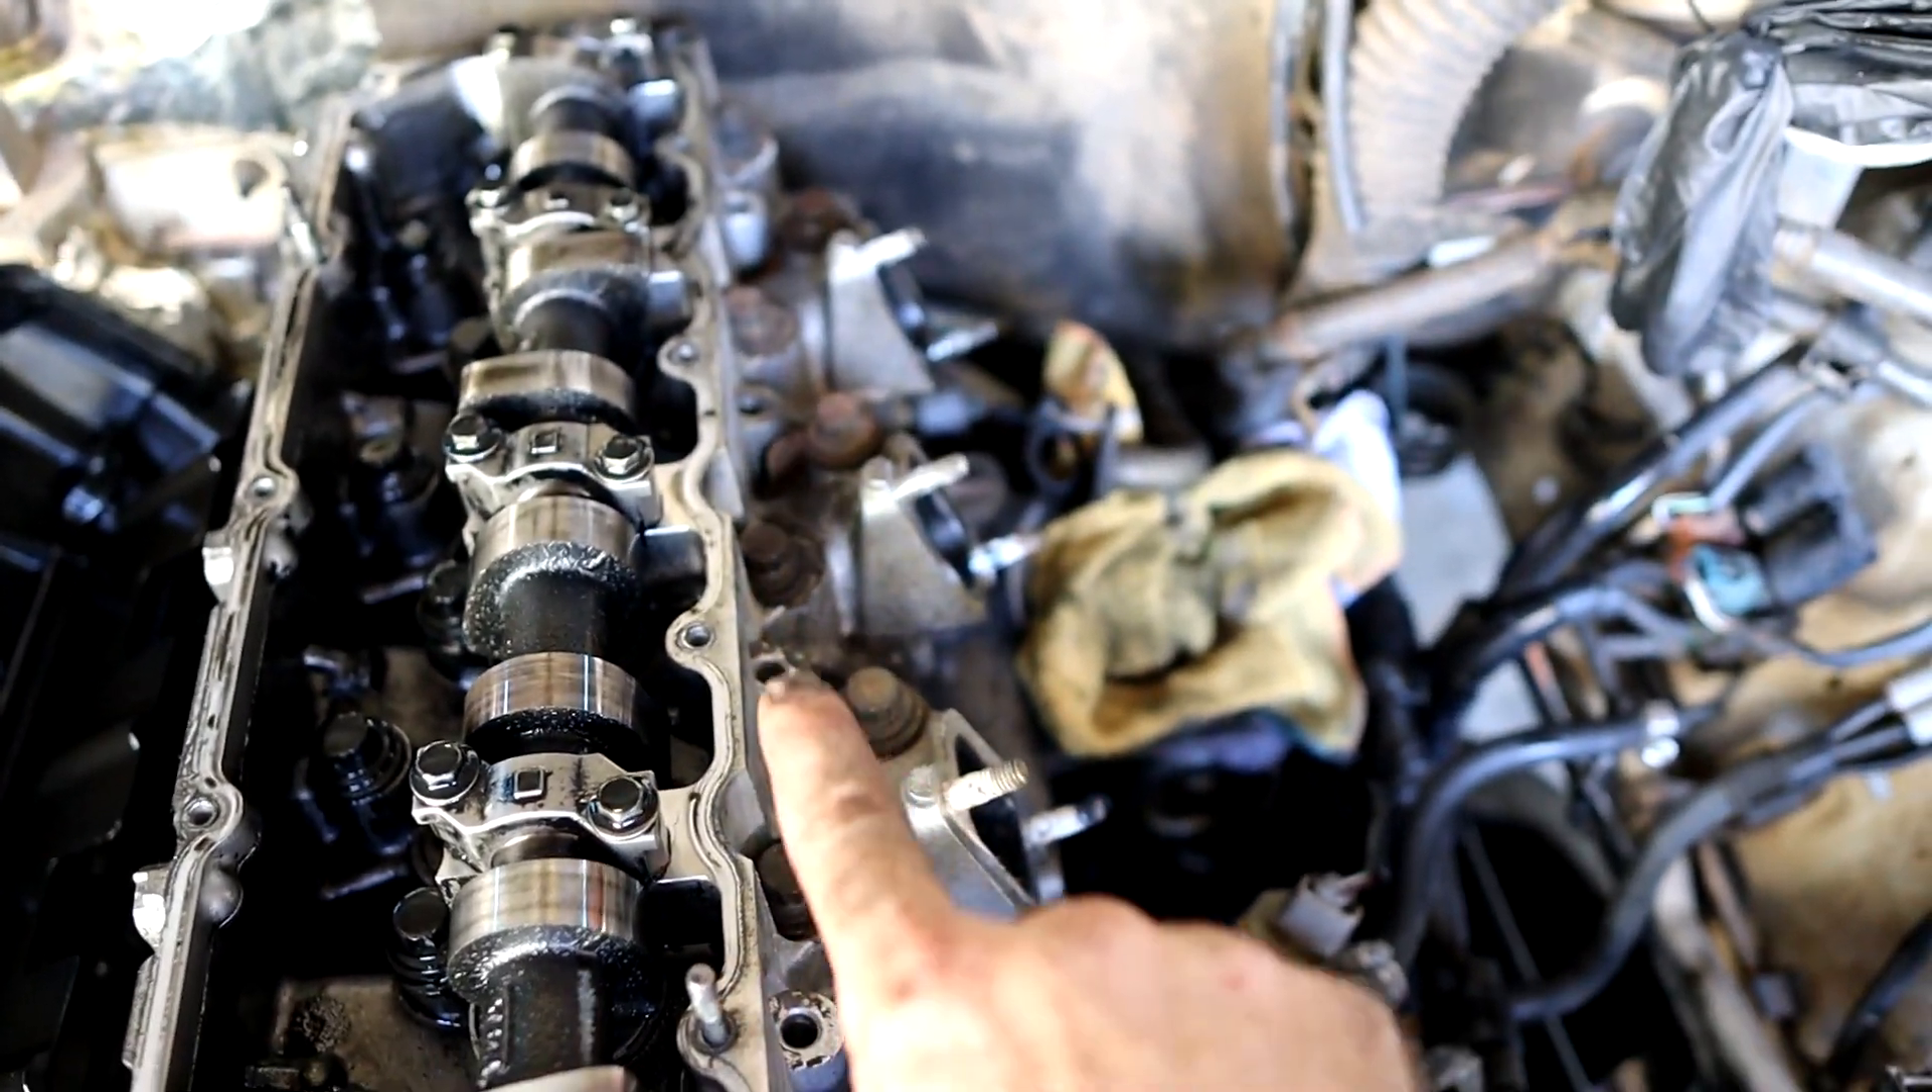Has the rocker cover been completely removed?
Yes.